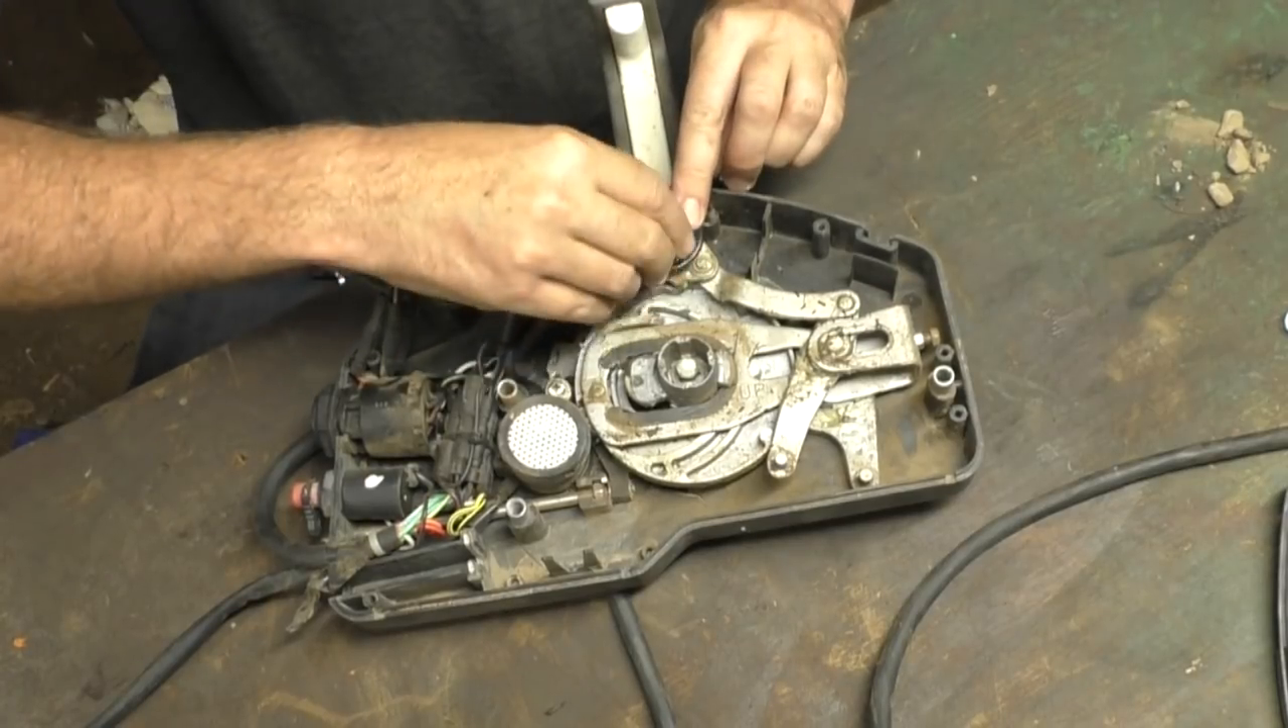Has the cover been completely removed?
Yes.